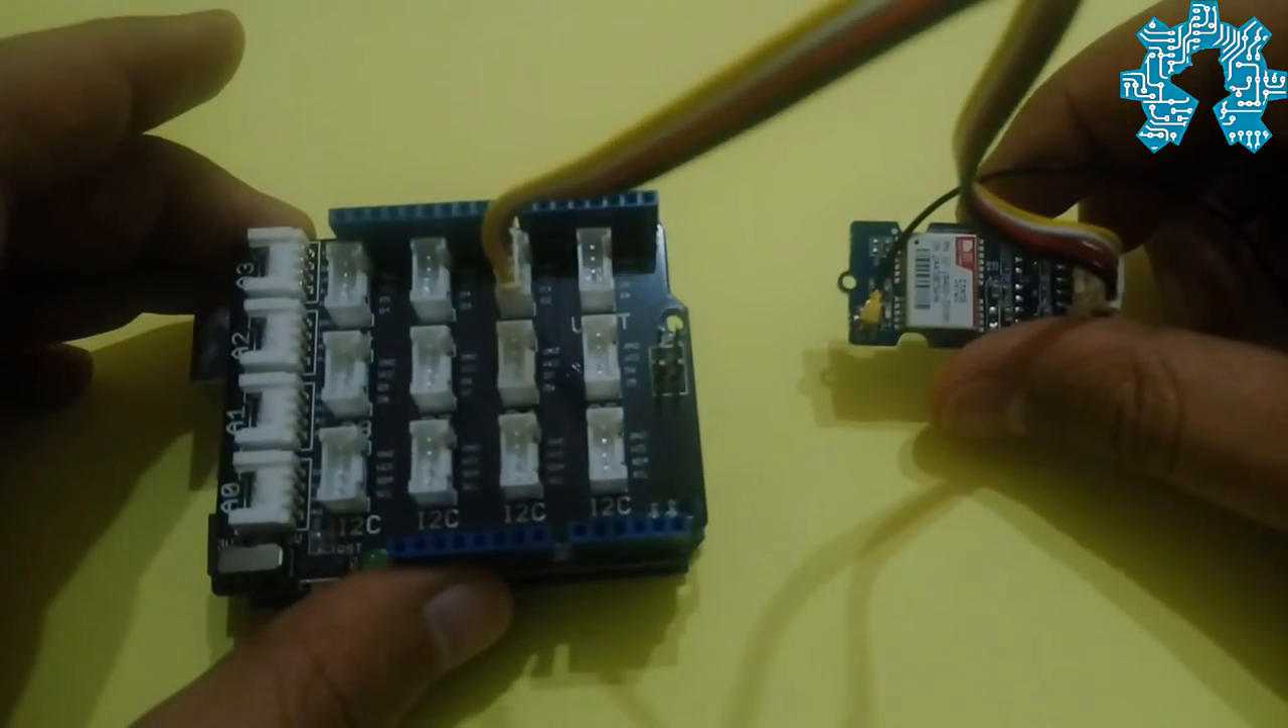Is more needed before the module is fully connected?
No.